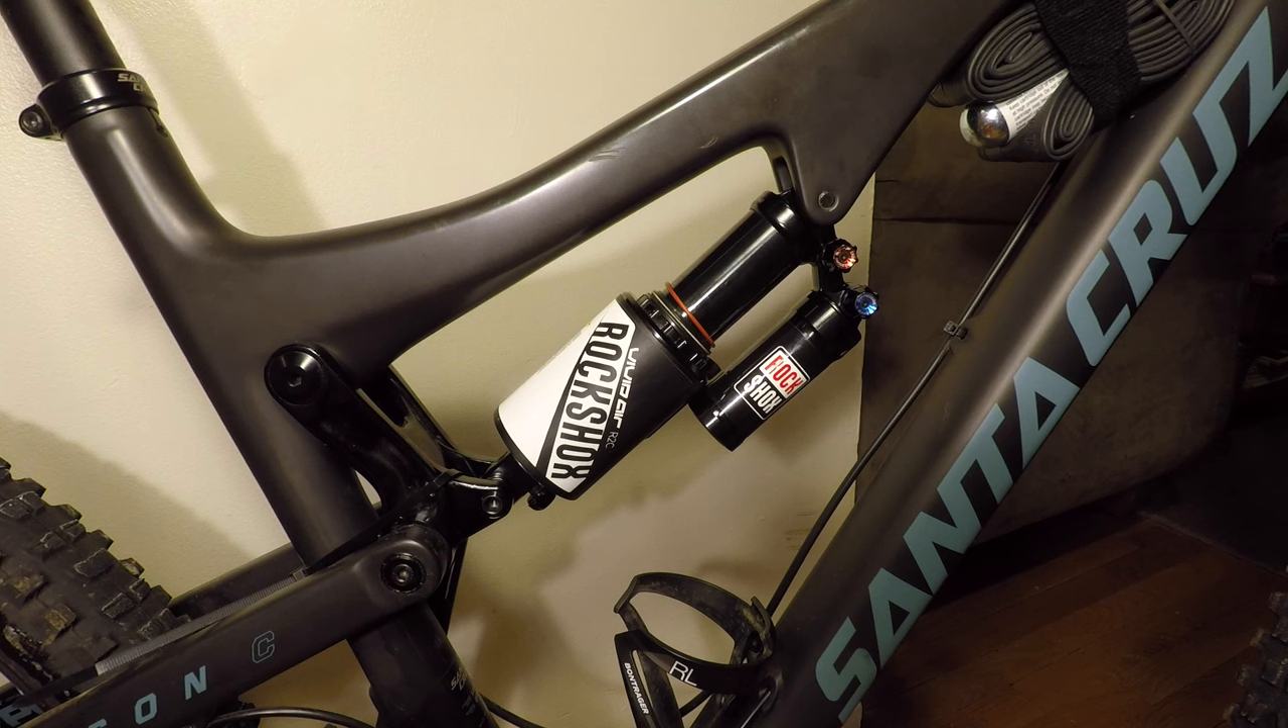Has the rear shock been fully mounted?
Yes.